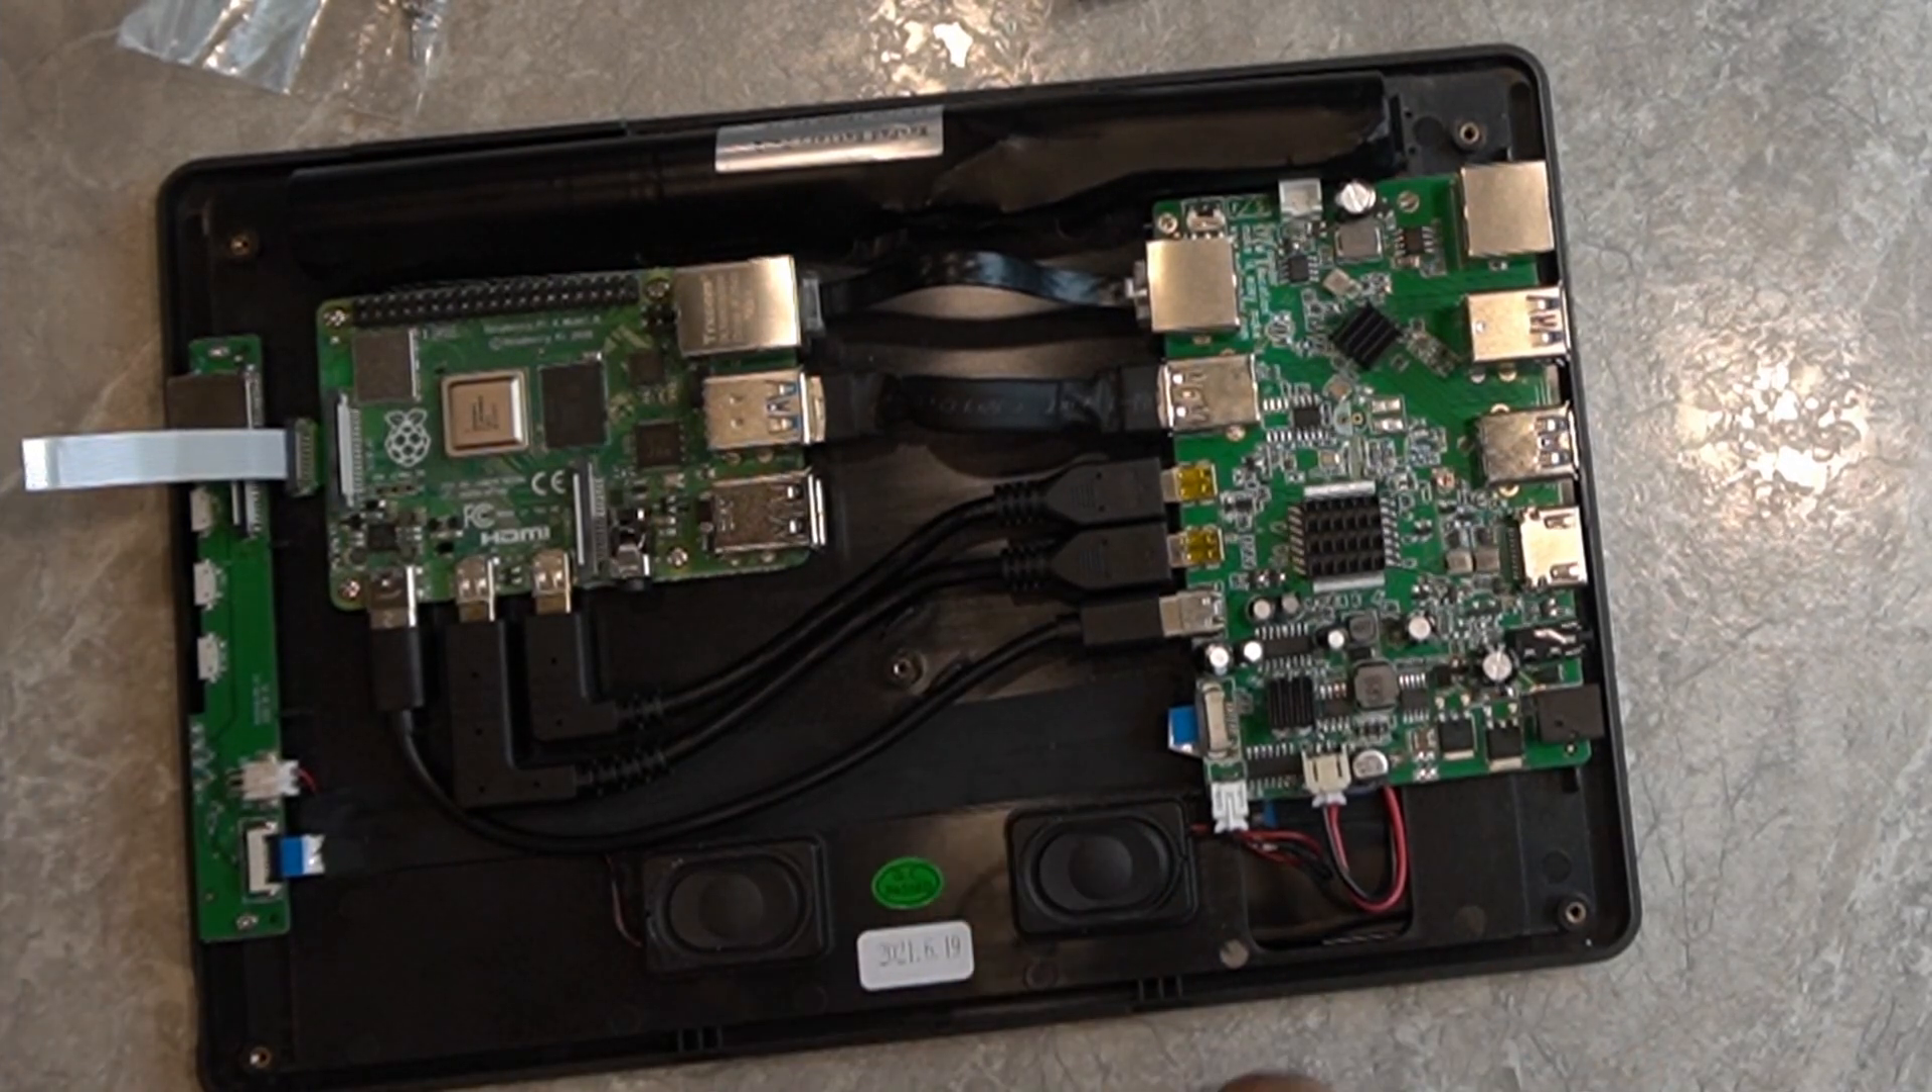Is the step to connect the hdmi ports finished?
Yes.